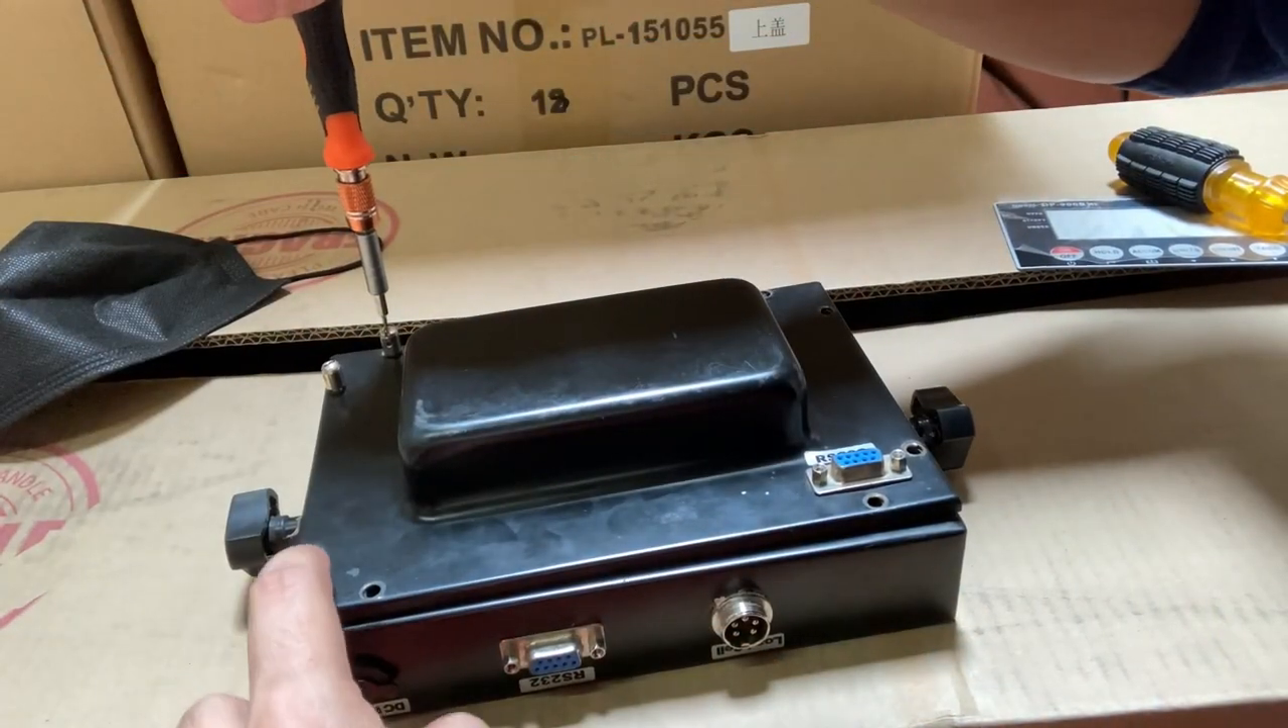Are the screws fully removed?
No.